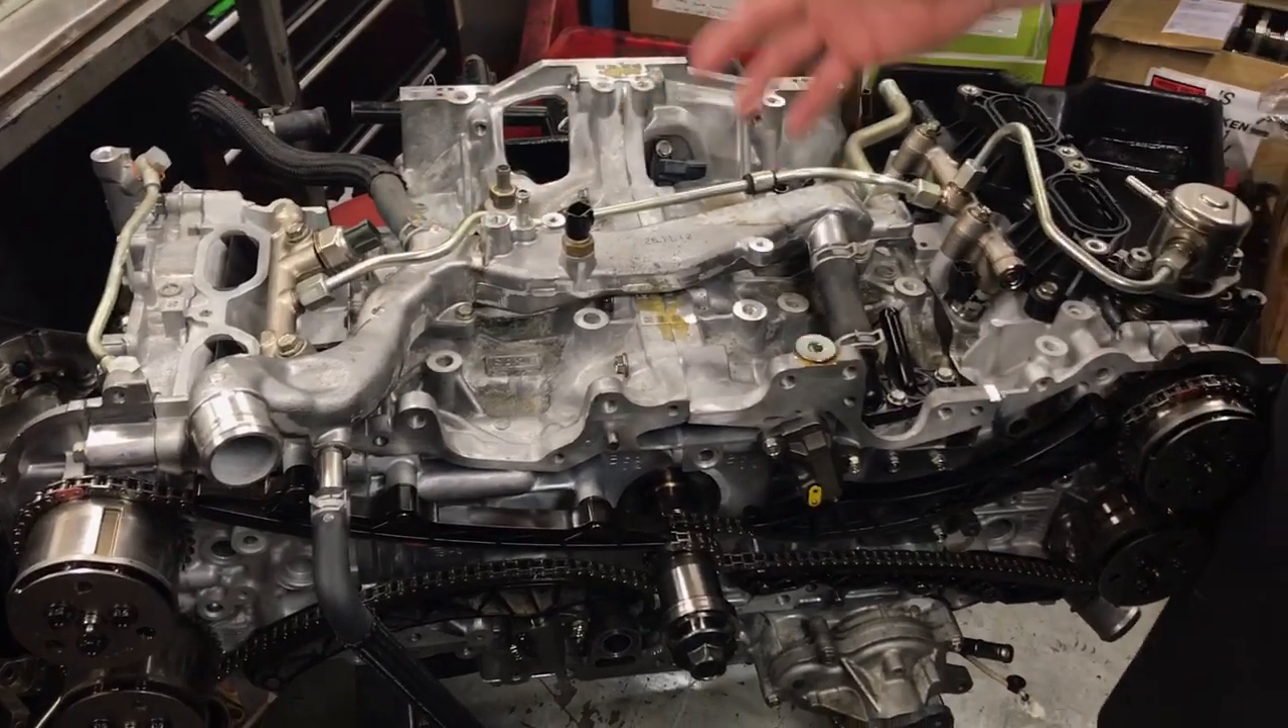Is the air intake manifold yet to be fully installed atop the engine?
Yes.